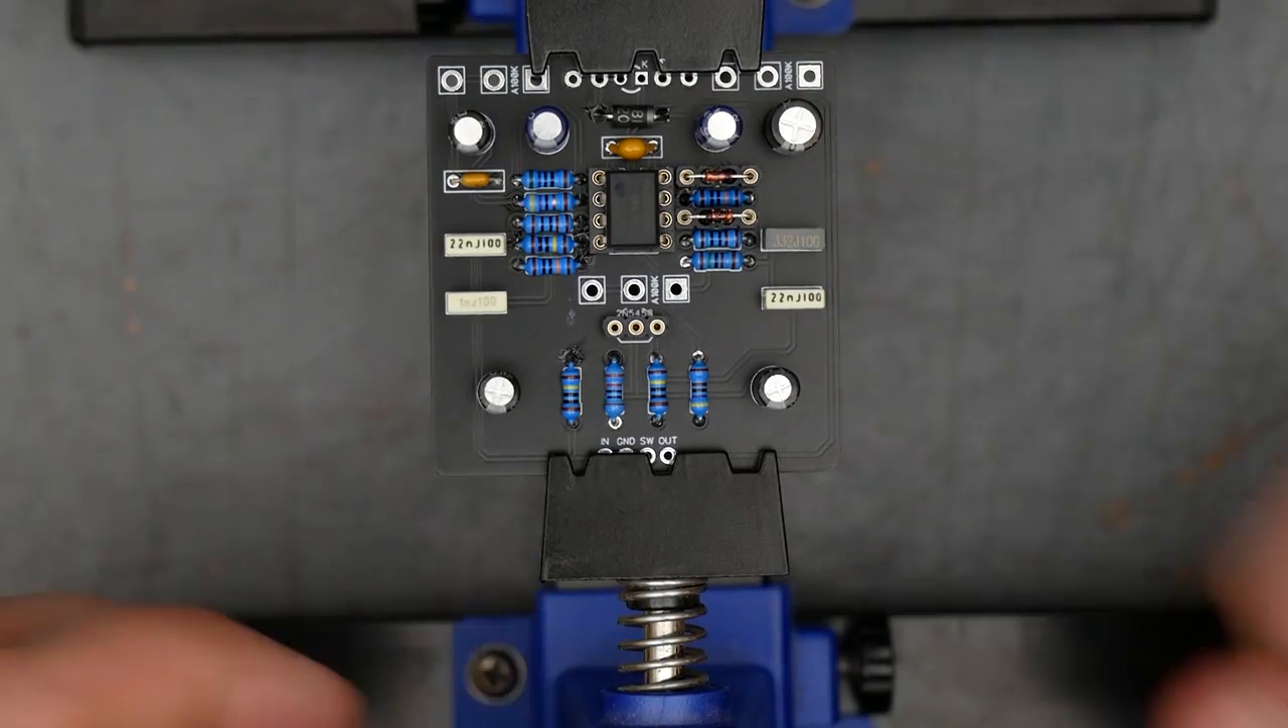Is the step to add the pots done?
No.